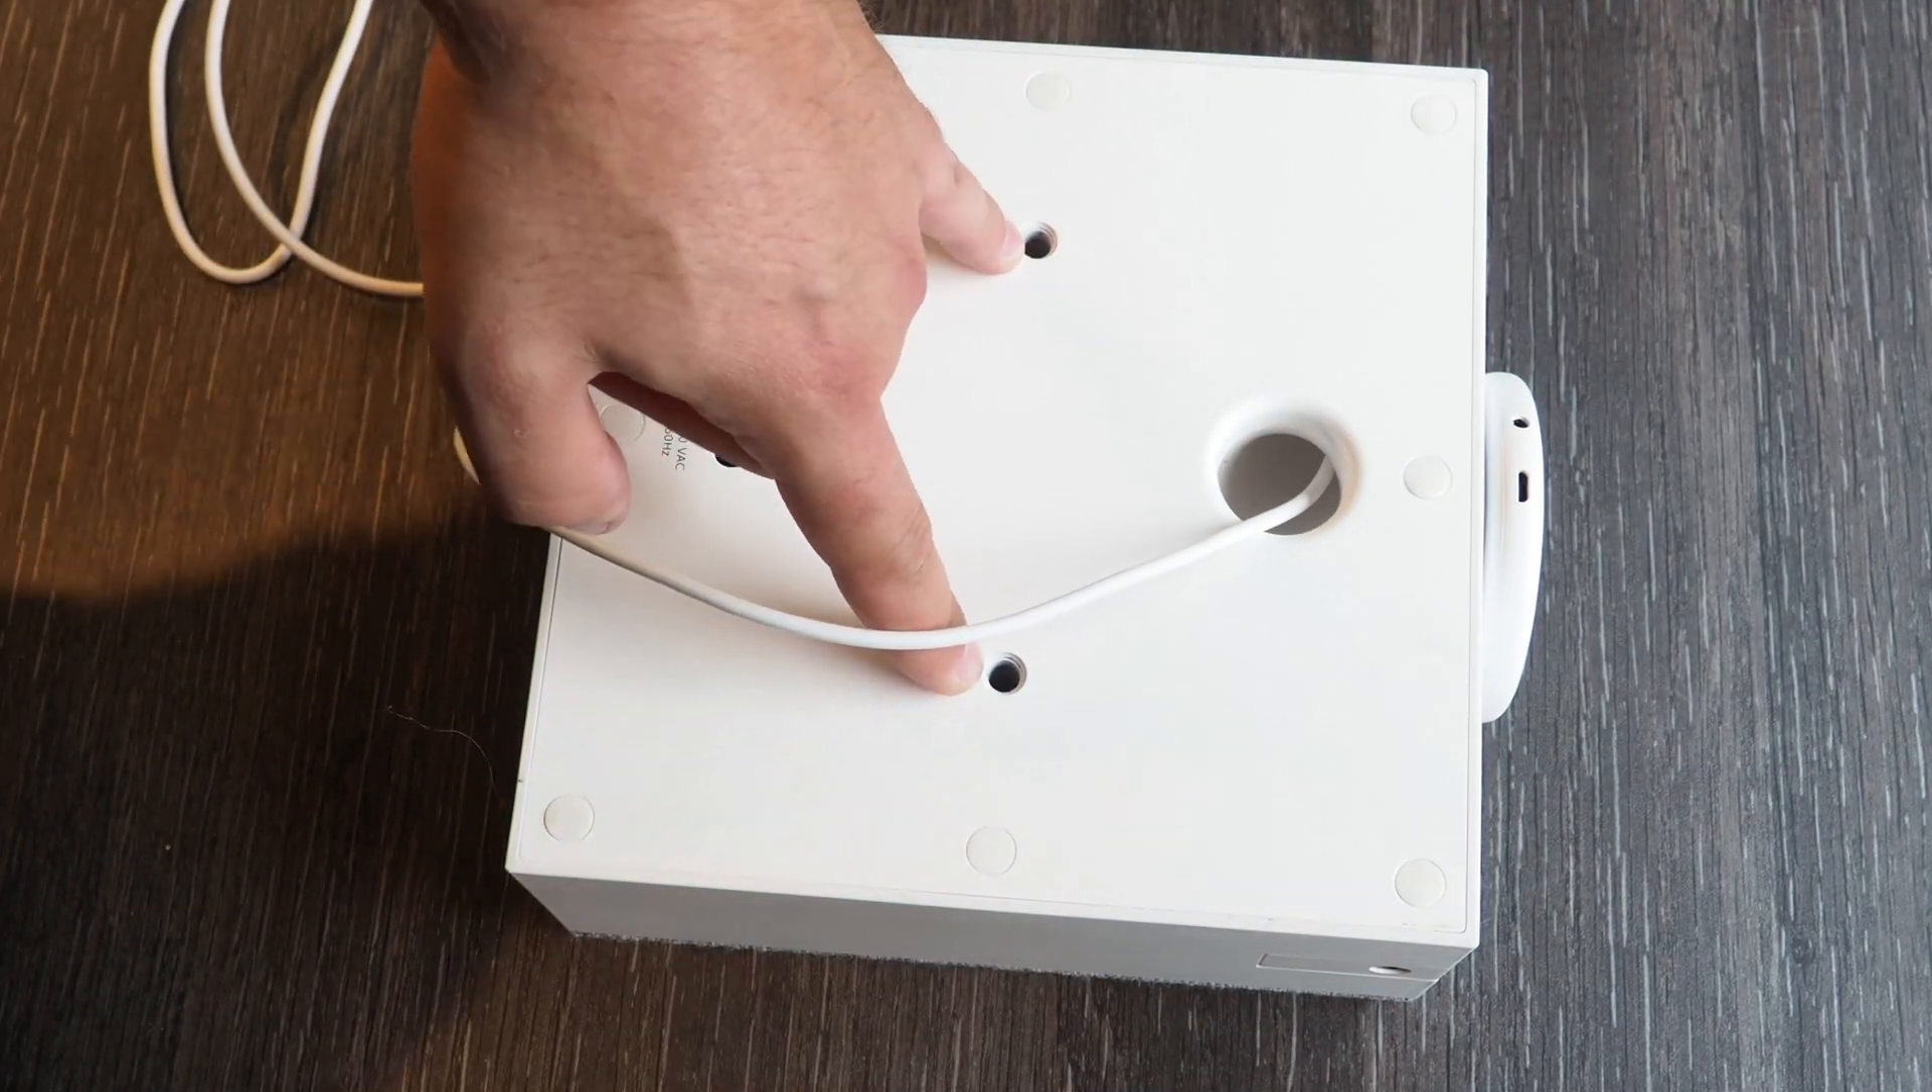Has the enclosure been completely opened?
No.